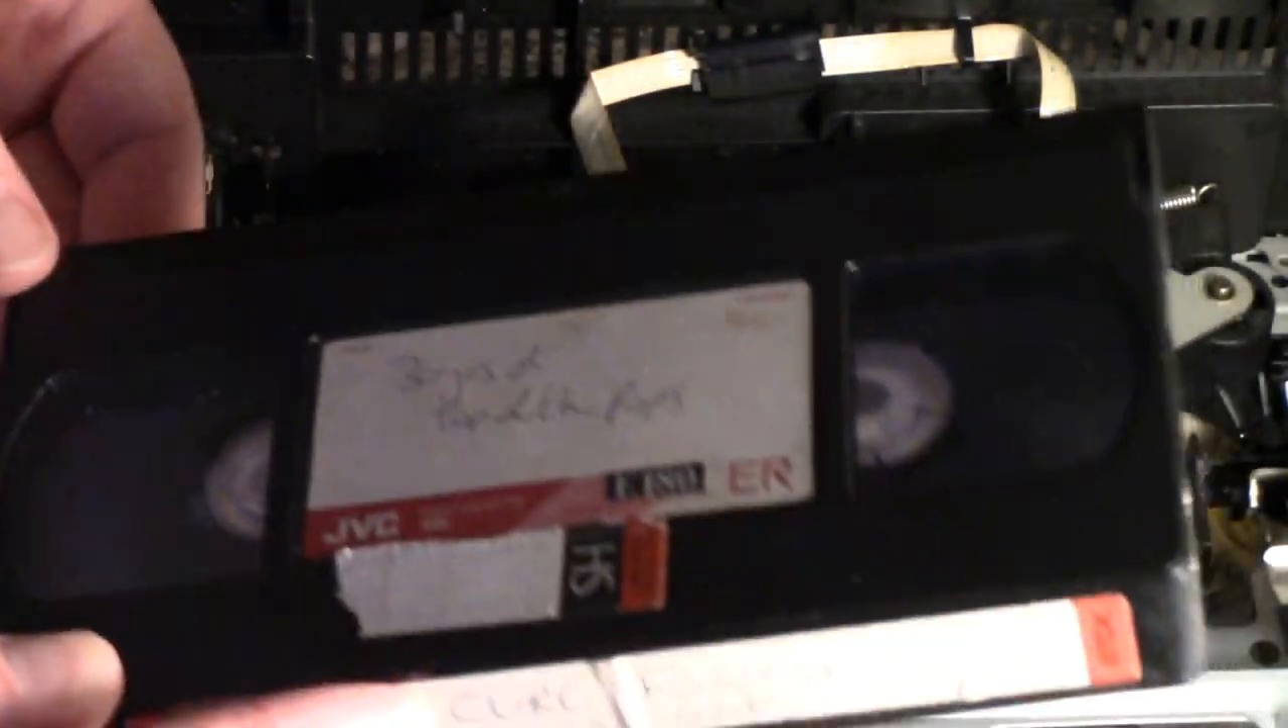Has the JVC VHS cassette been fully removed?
Yes.